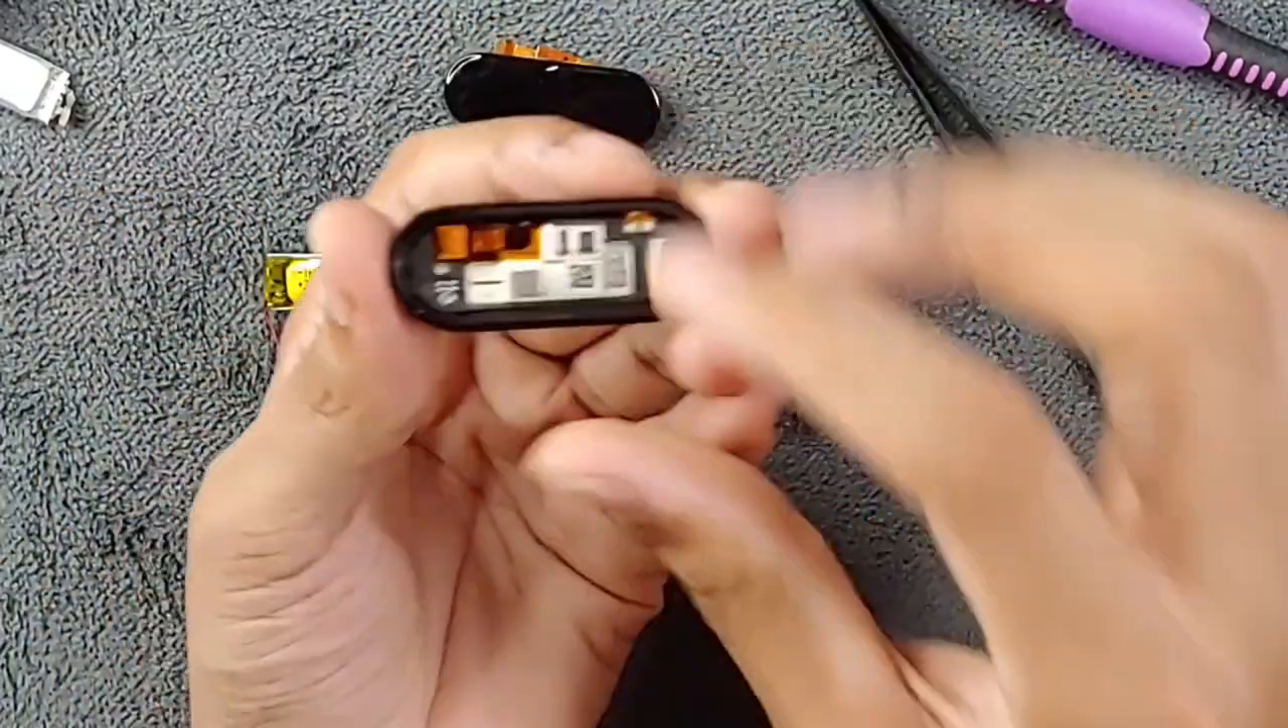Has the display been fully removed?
Yes.